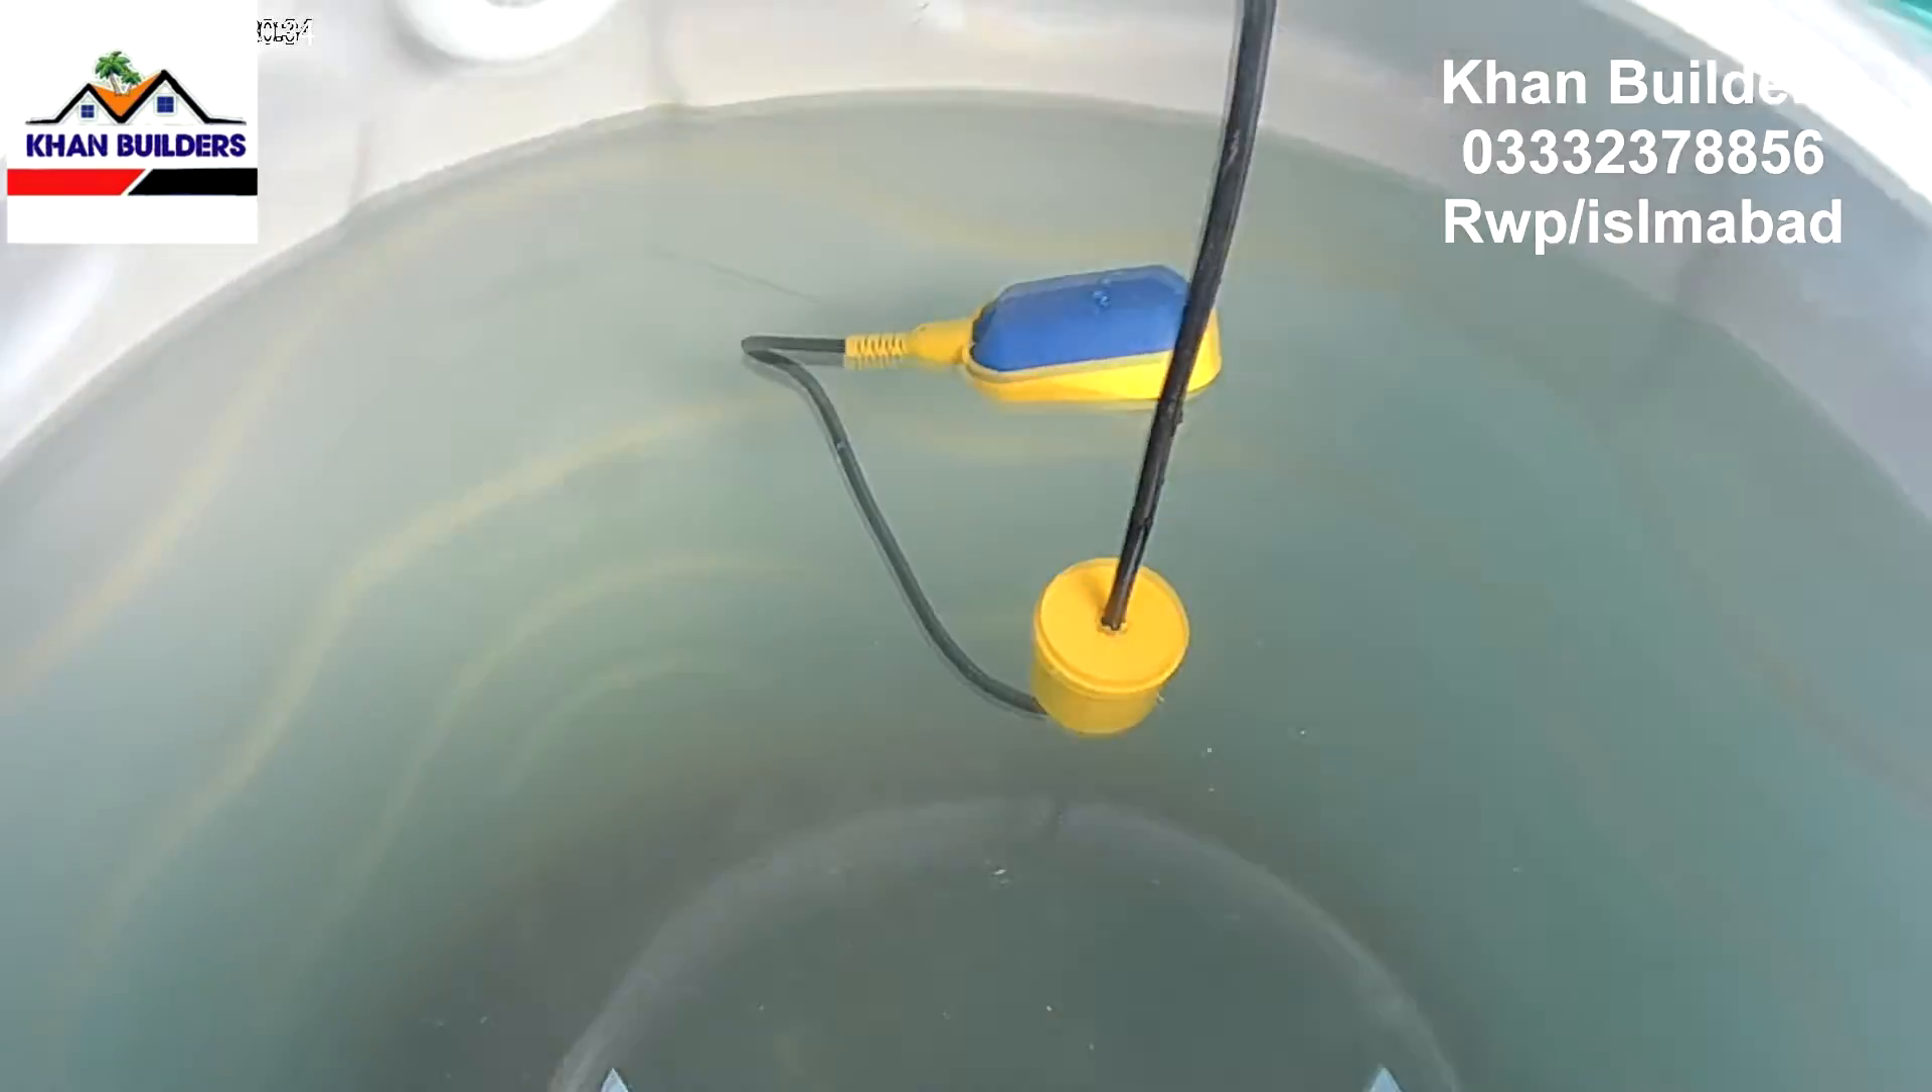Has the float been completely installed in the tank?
Yes.